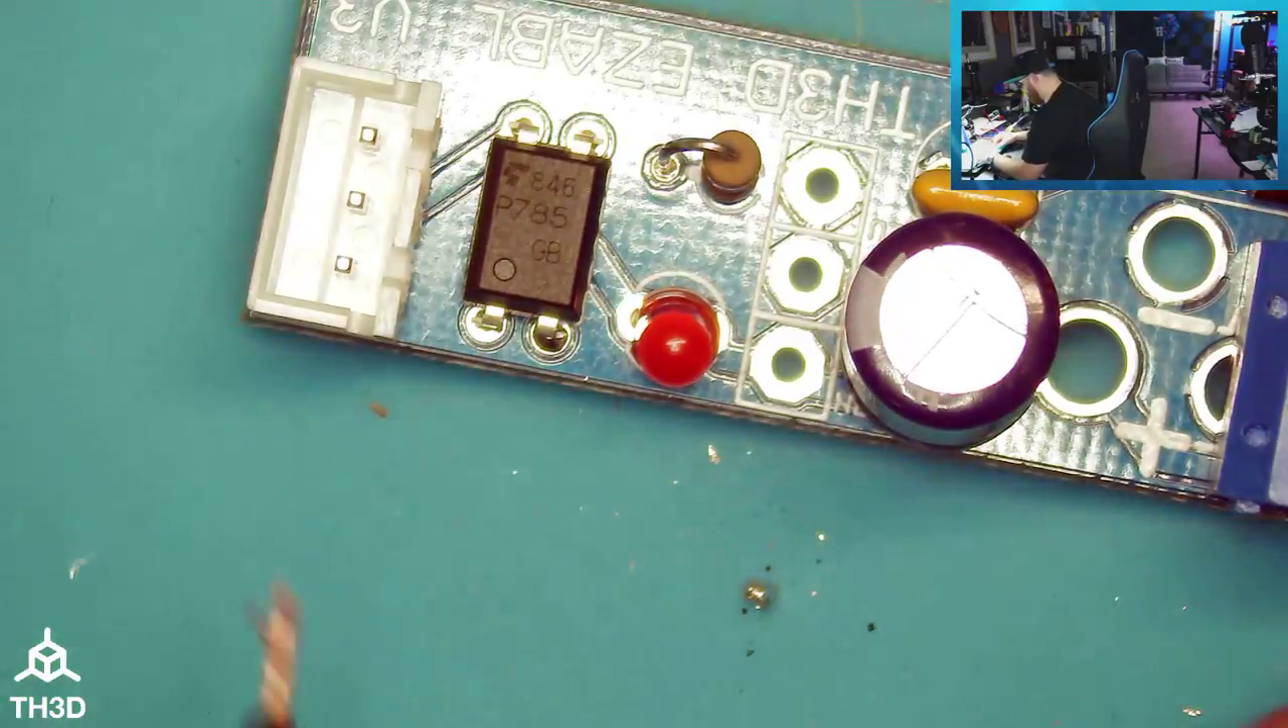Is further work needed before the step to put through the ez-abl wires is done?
Yes.